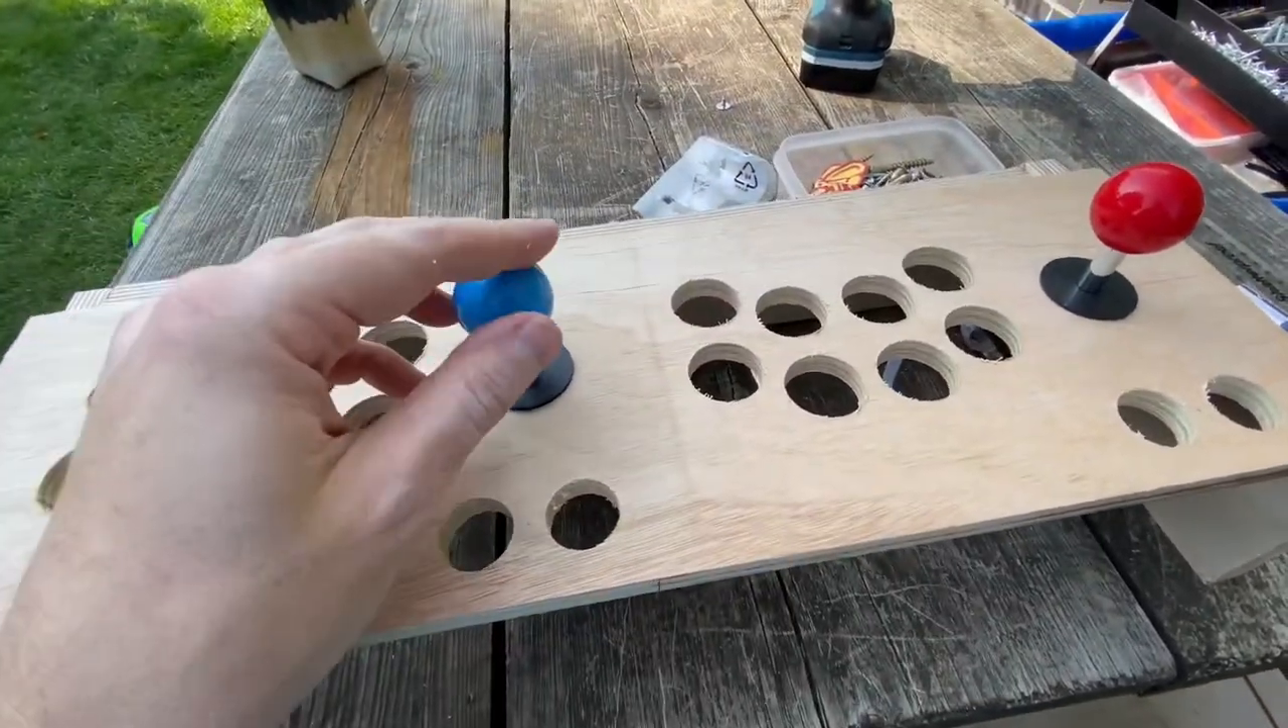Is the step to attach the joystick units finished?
Yes.